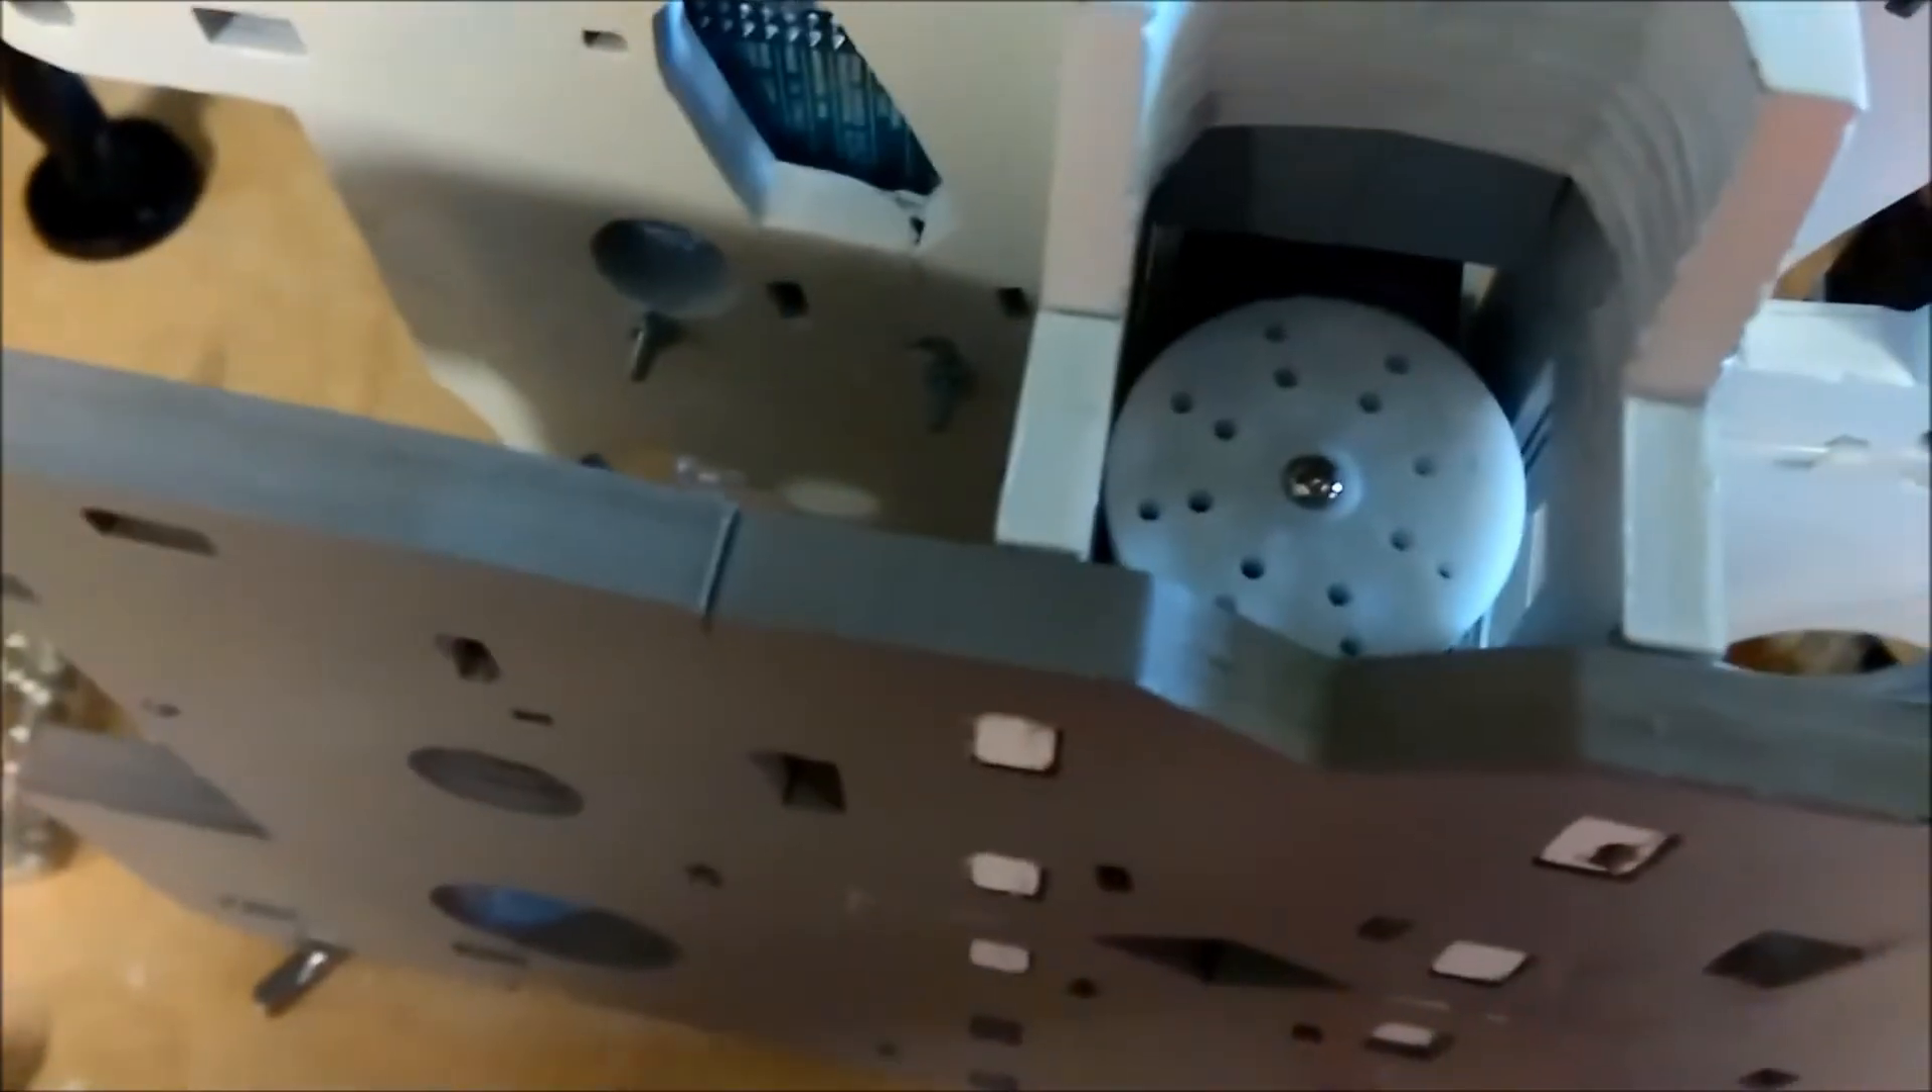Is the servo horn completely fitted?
Yes.